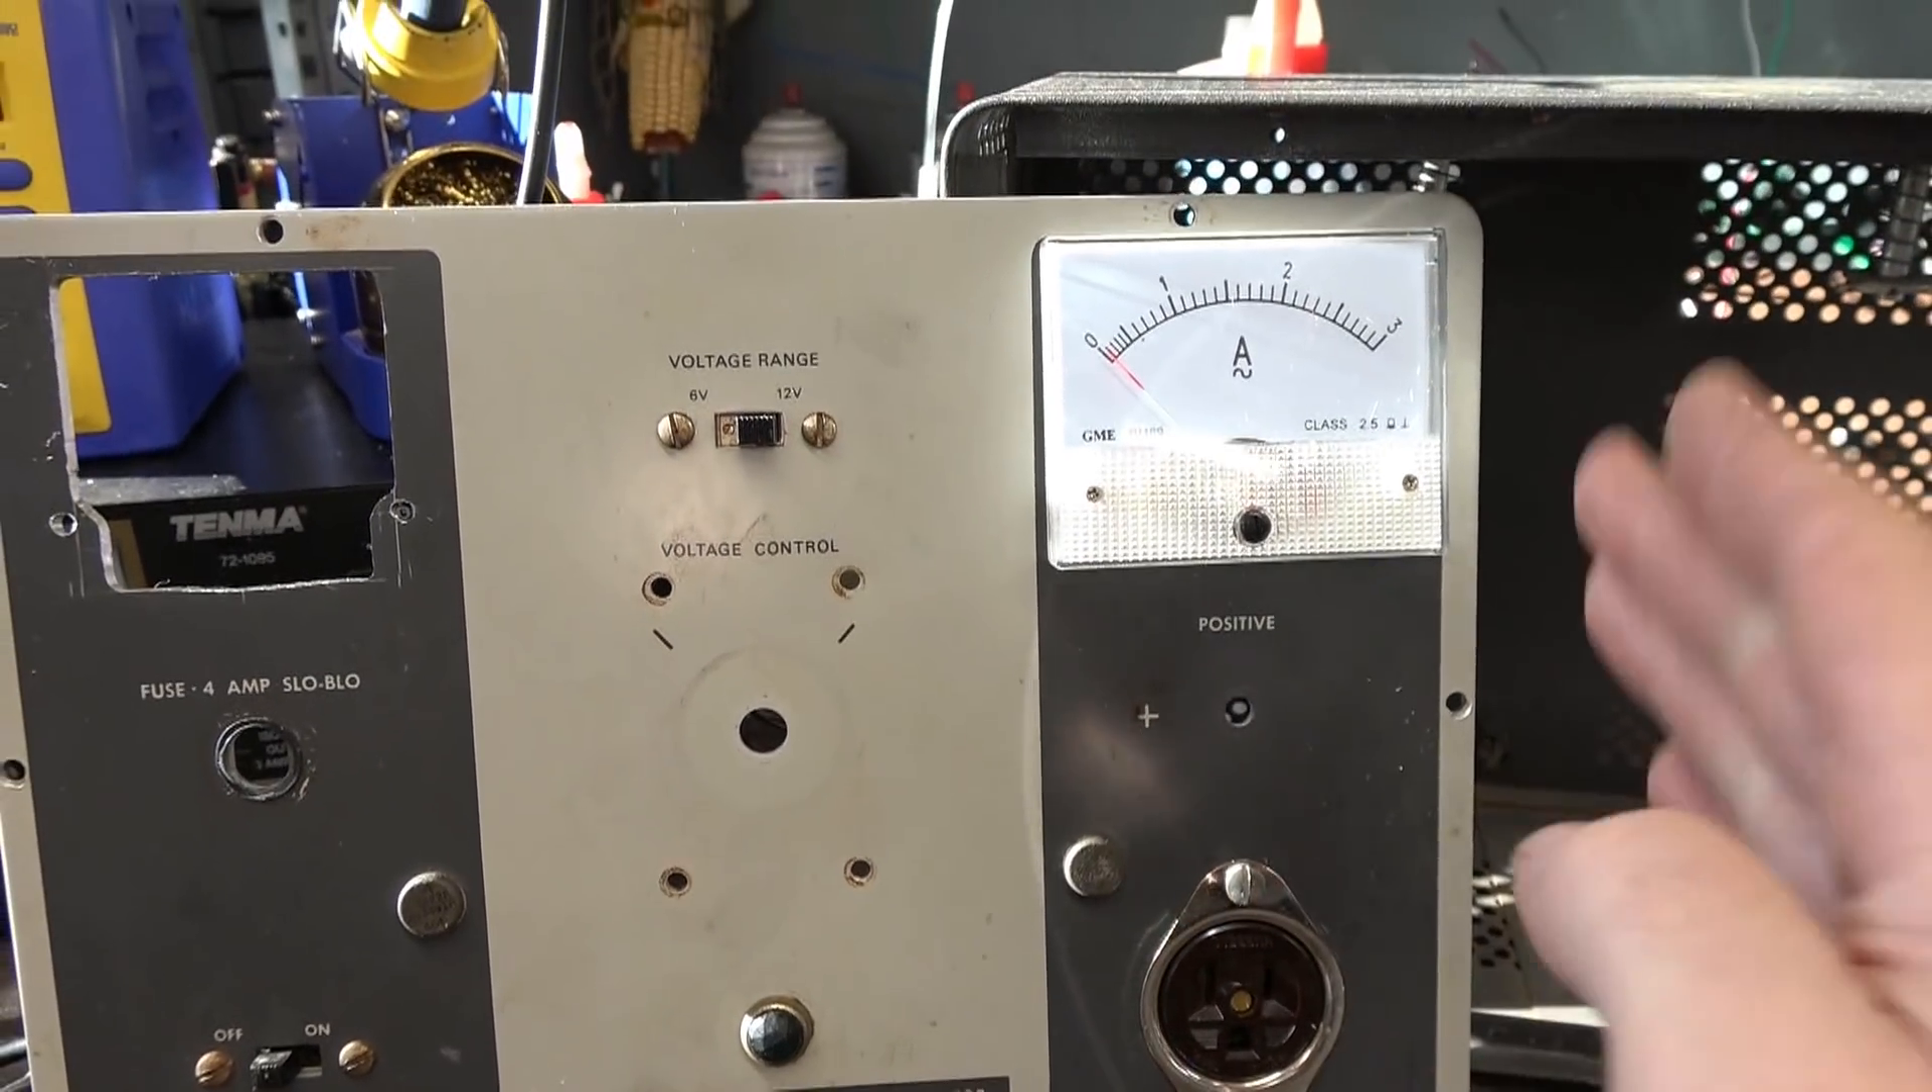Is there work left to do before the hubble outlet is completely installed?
No.